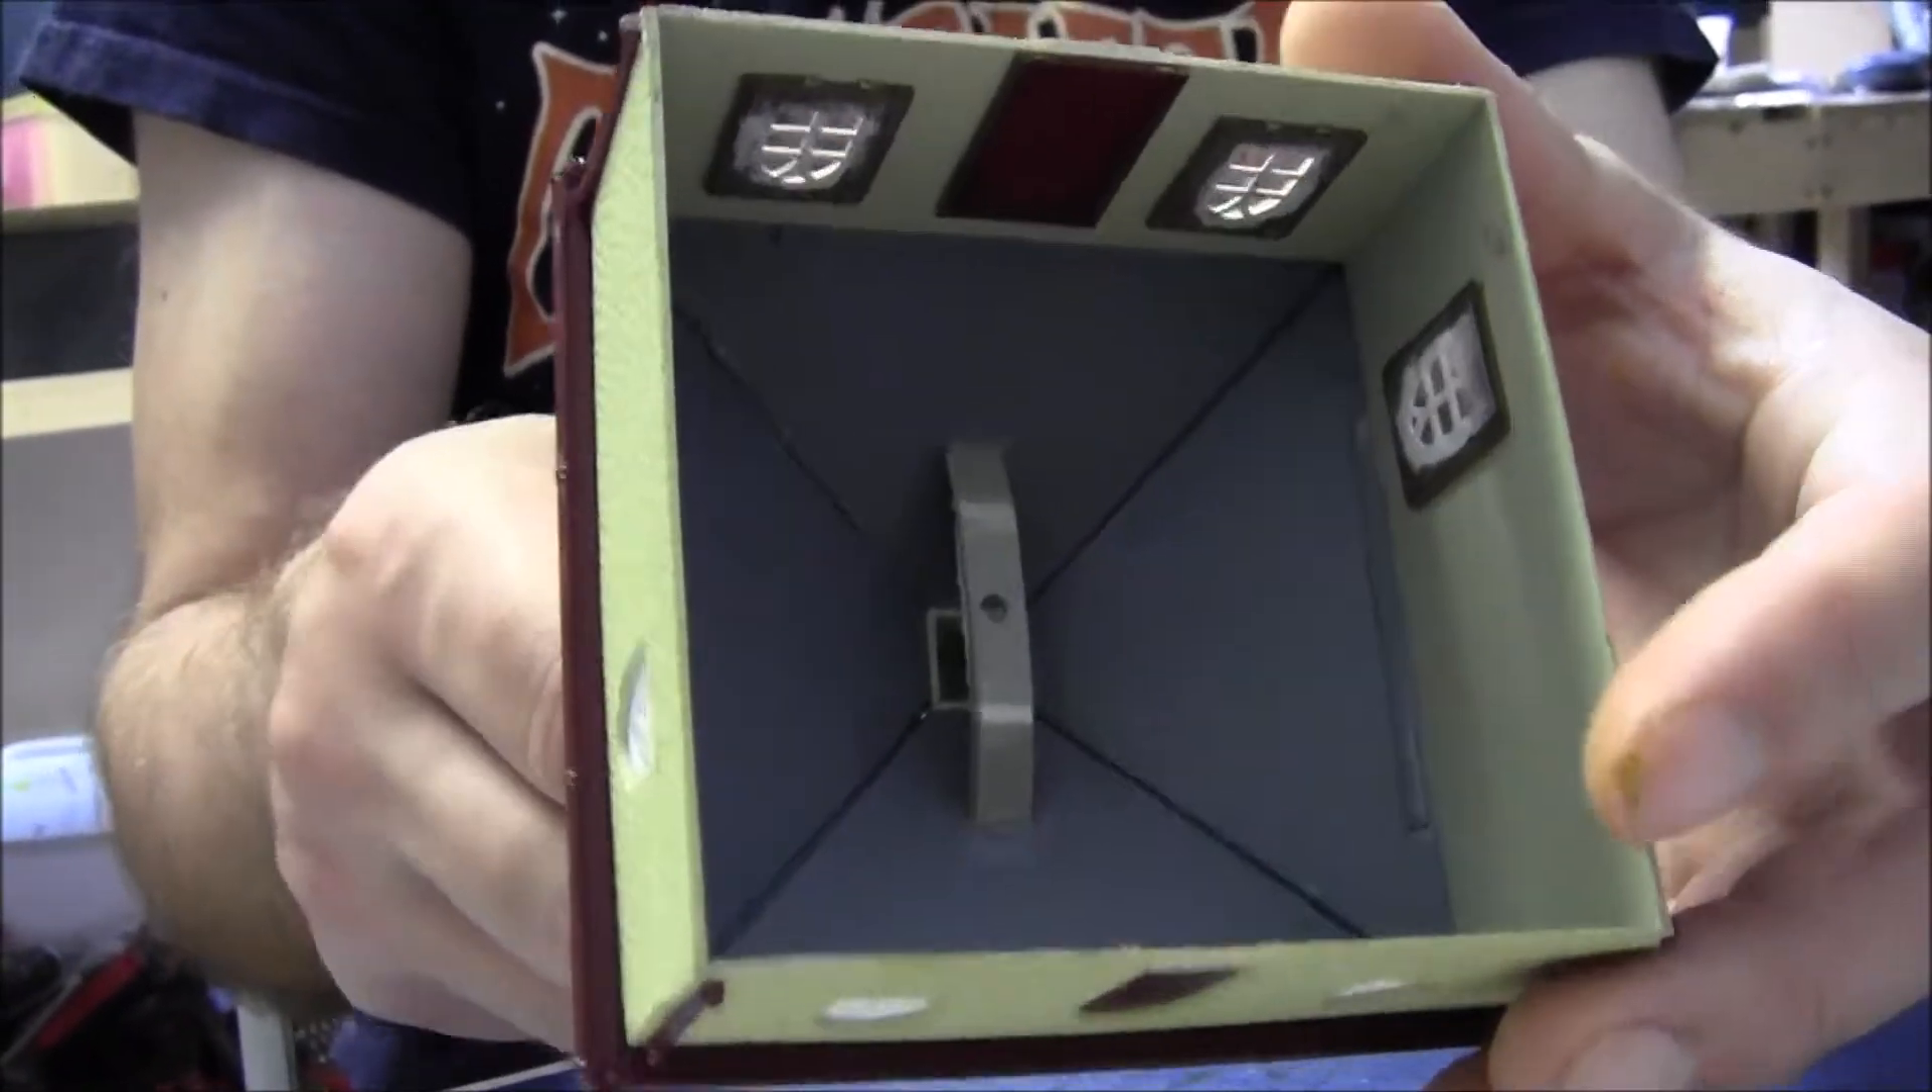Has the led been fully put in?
No.